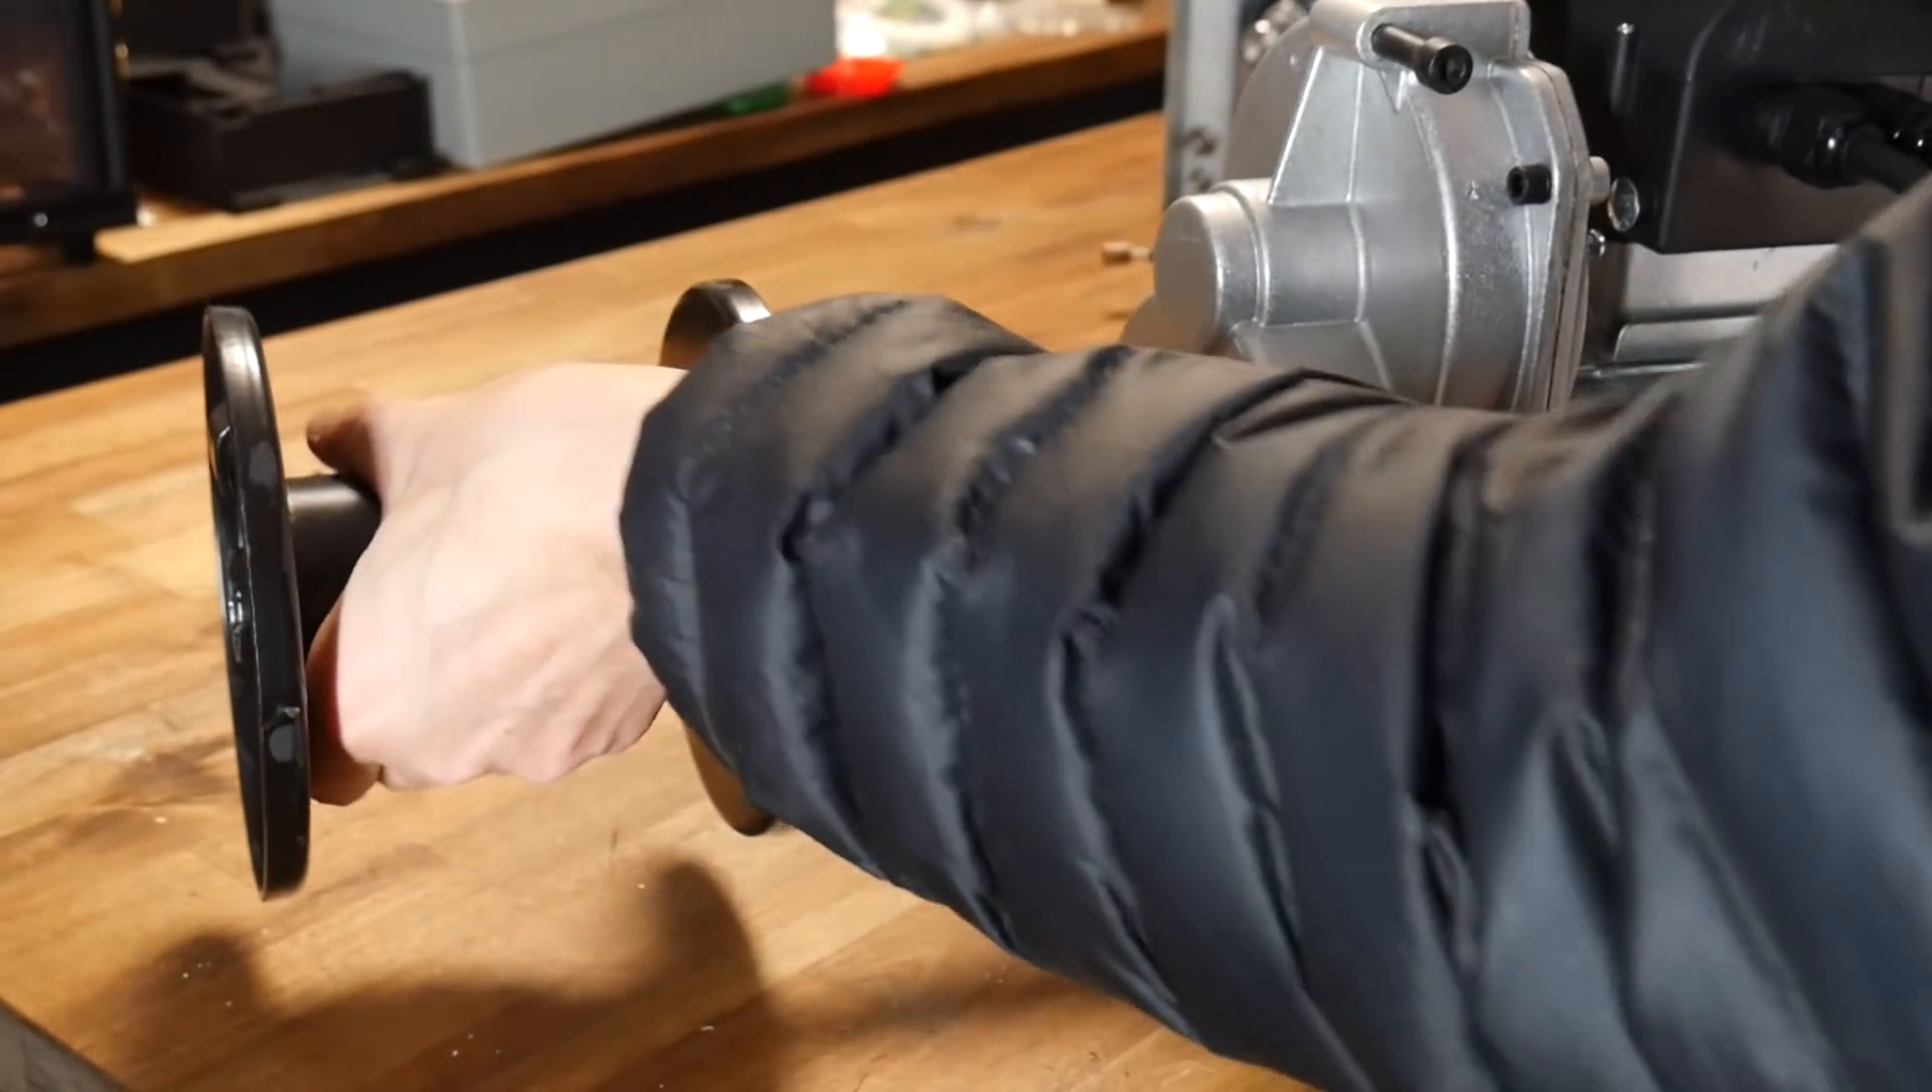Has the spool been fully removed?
Yes.